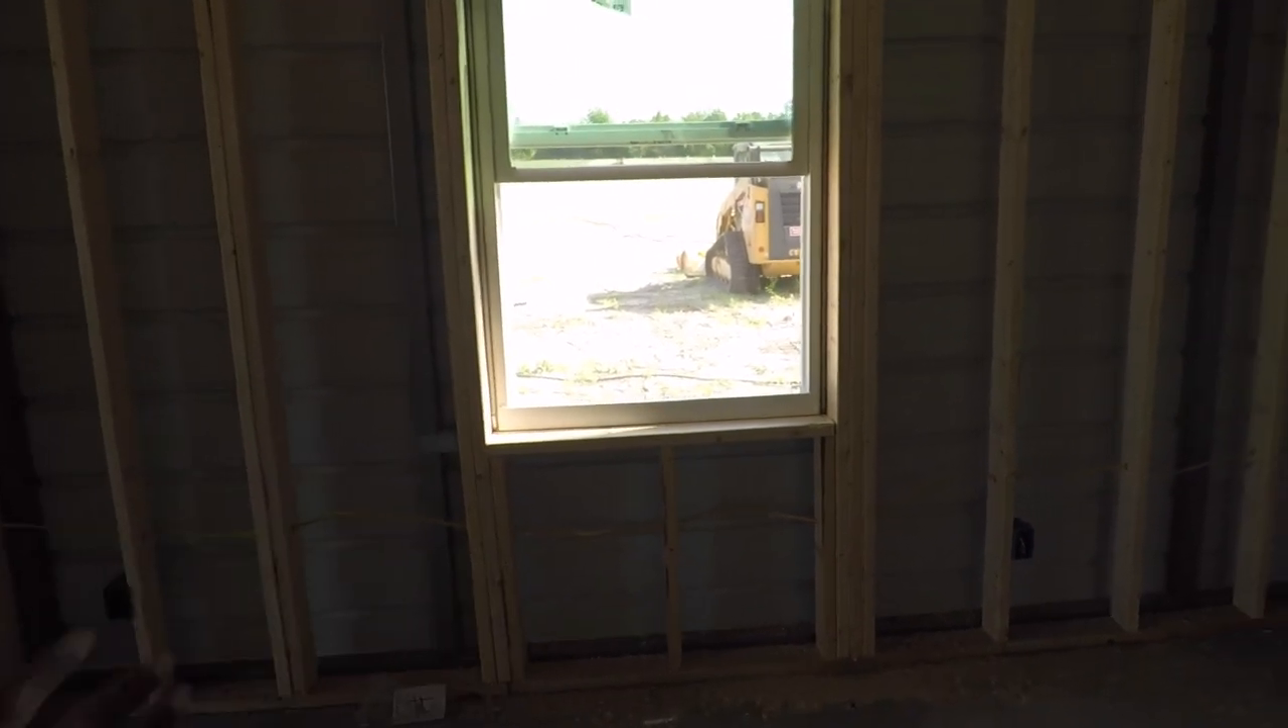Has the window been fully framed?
Yes.